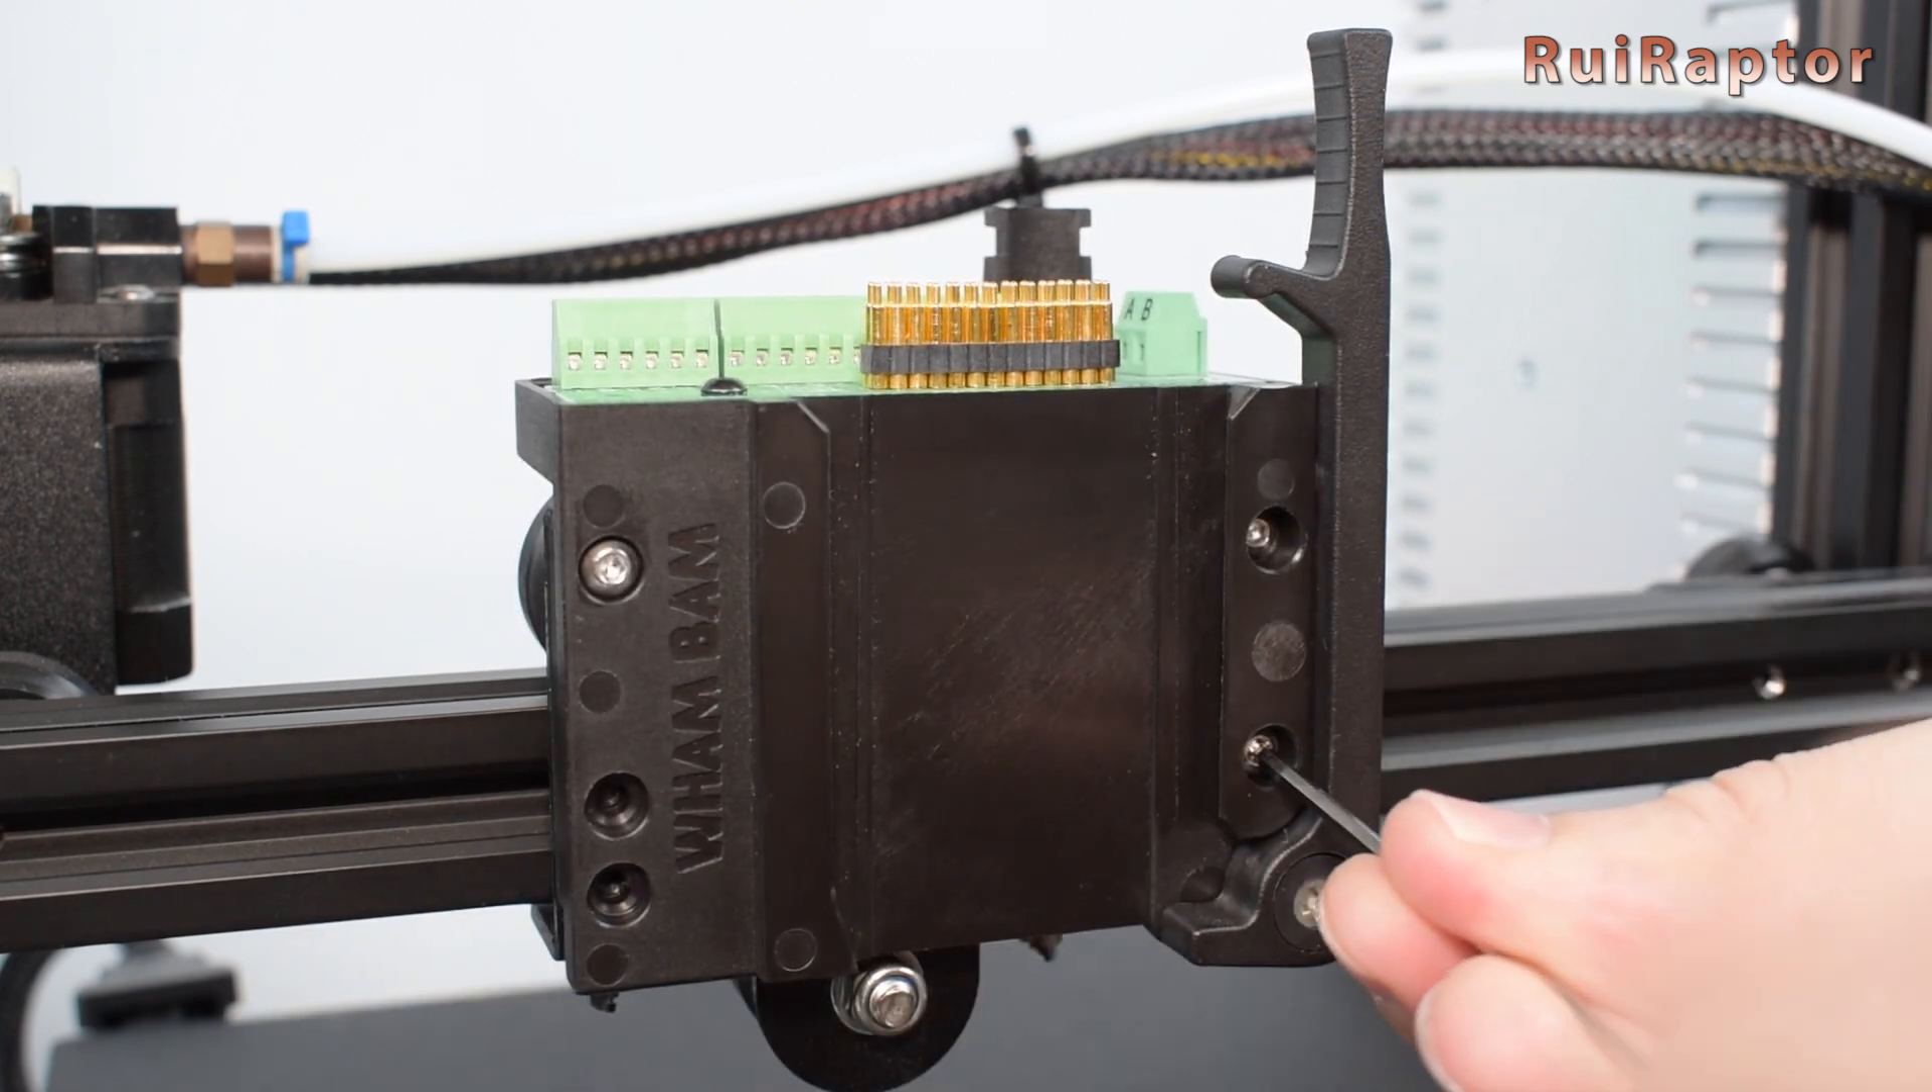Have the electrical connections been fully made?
No.